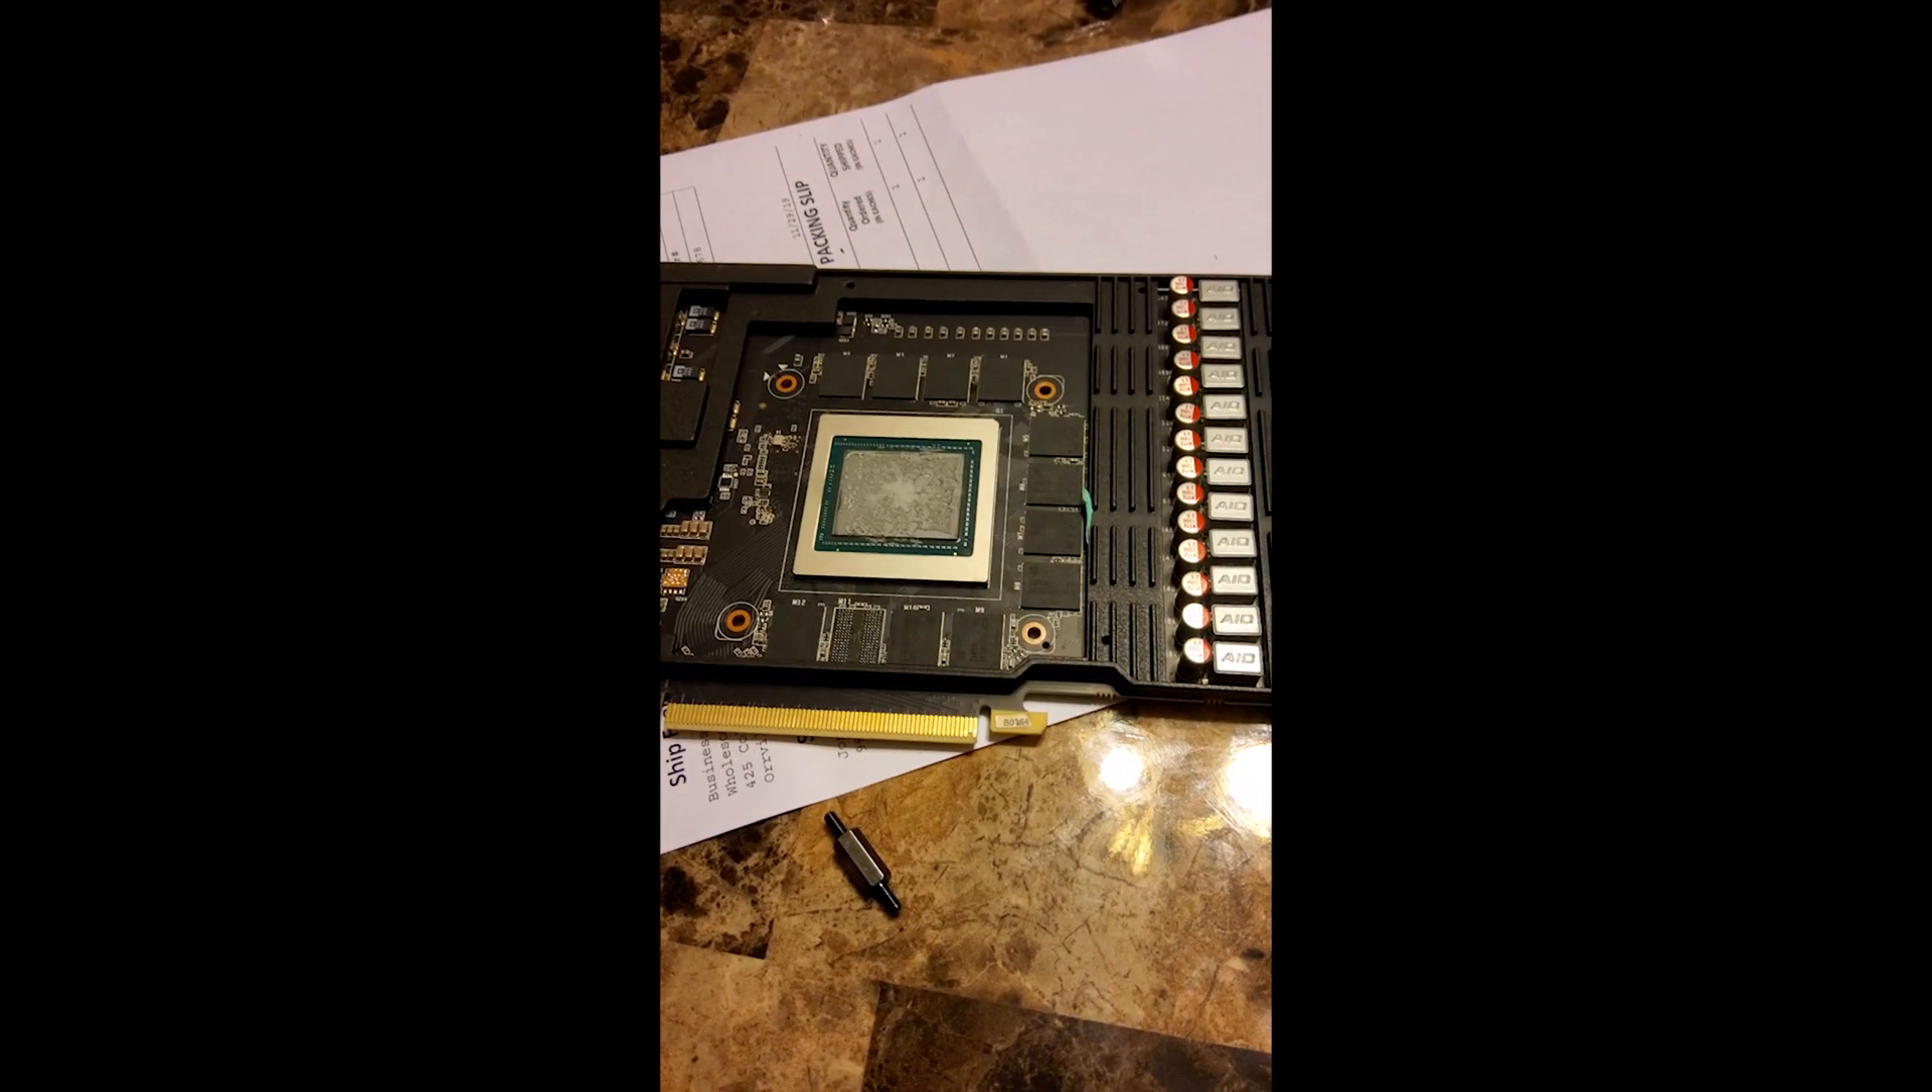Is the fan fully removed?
Yes.